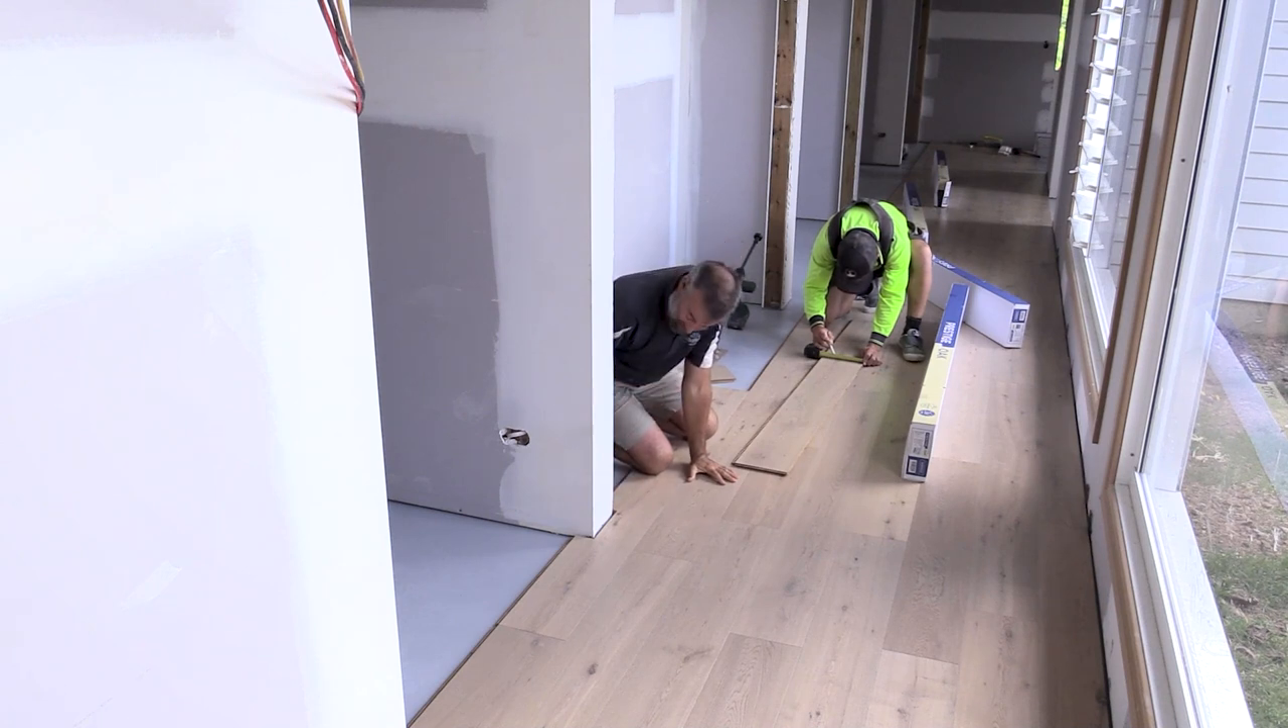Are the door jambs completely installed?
No.